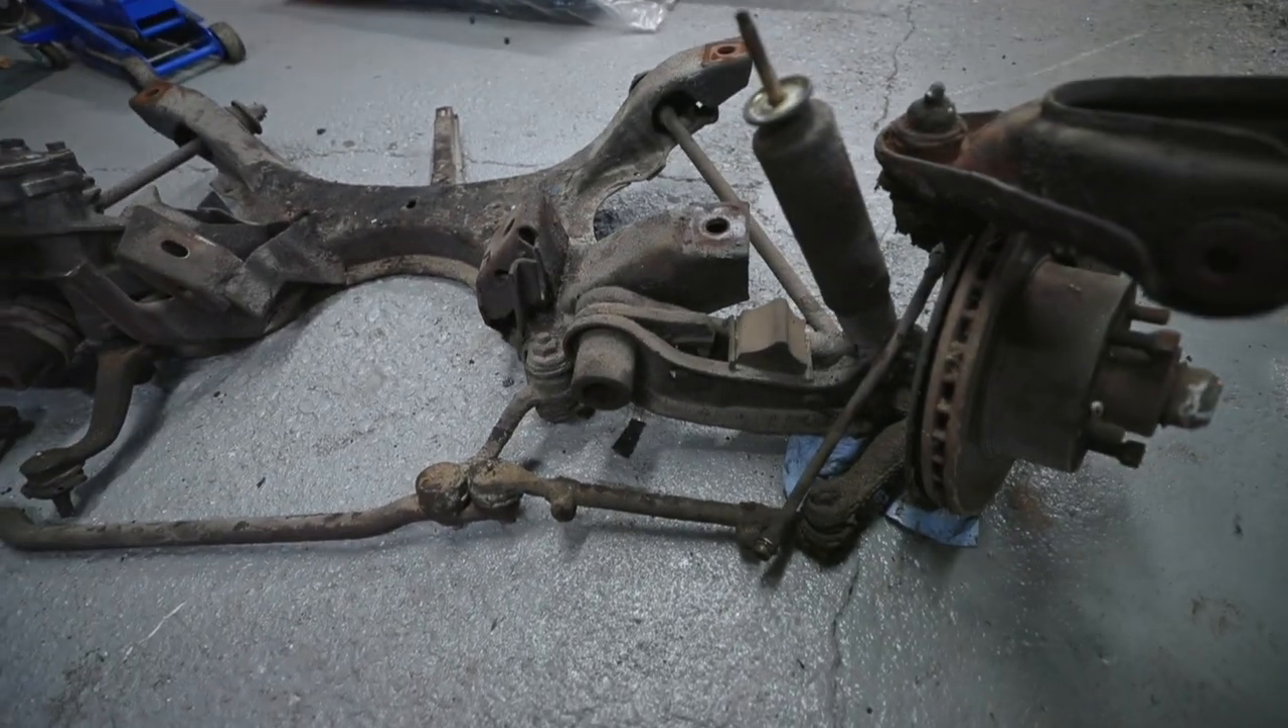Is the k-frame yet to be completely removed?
No.